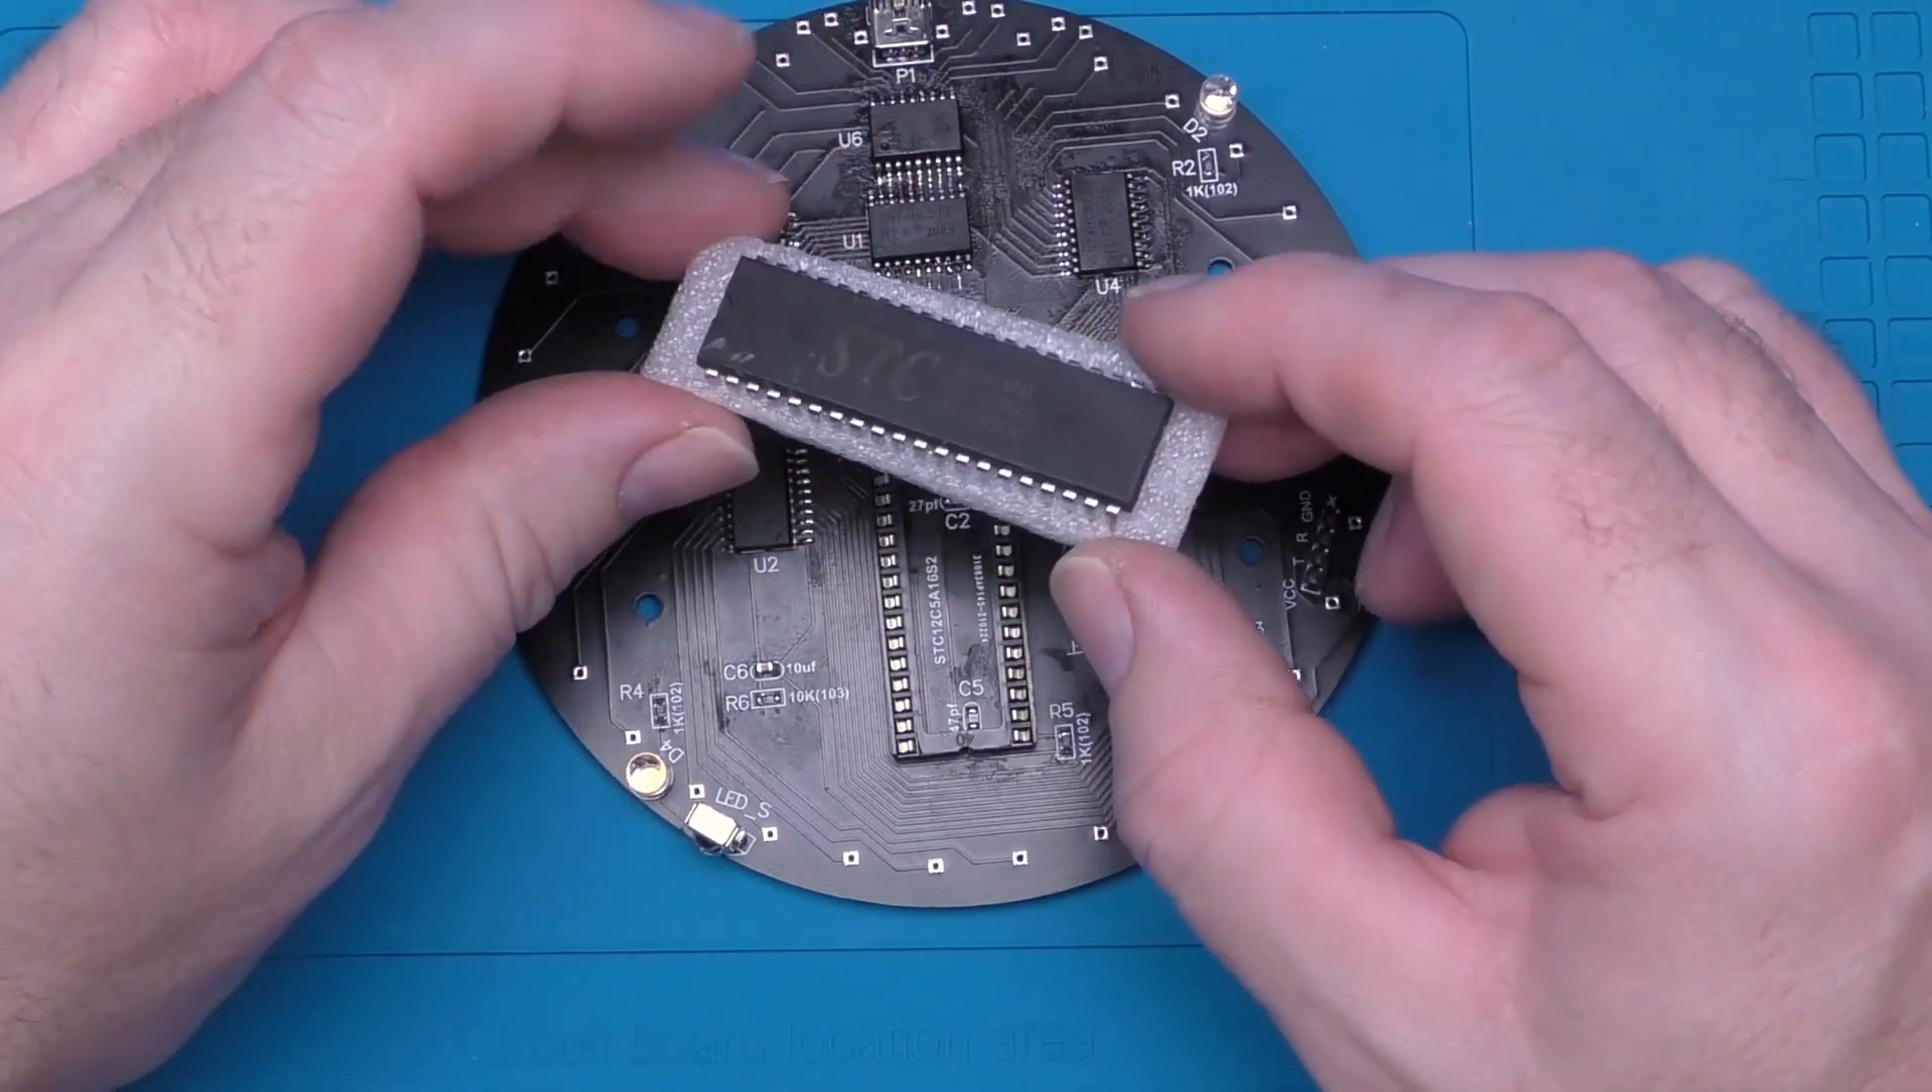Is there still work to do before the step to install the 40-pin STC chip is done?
Yes.